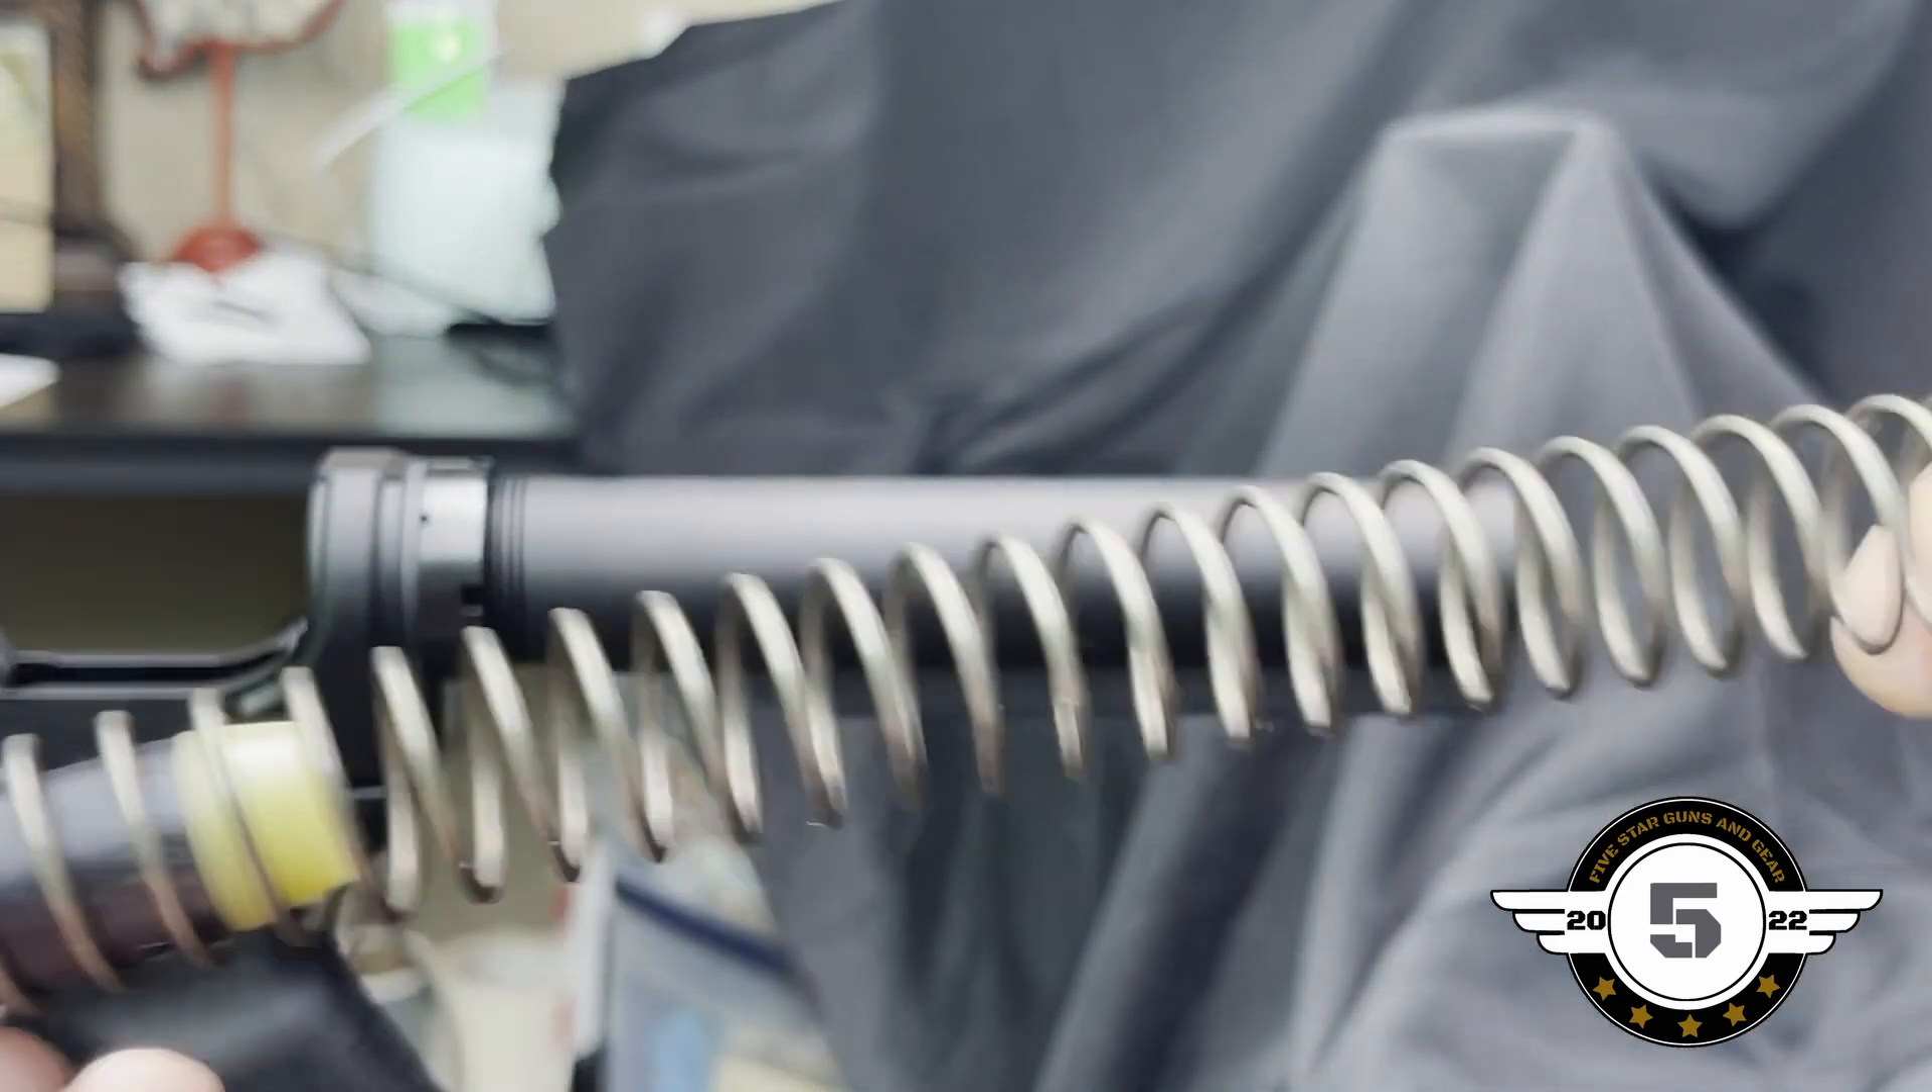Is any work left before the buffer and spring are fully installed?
Yes.